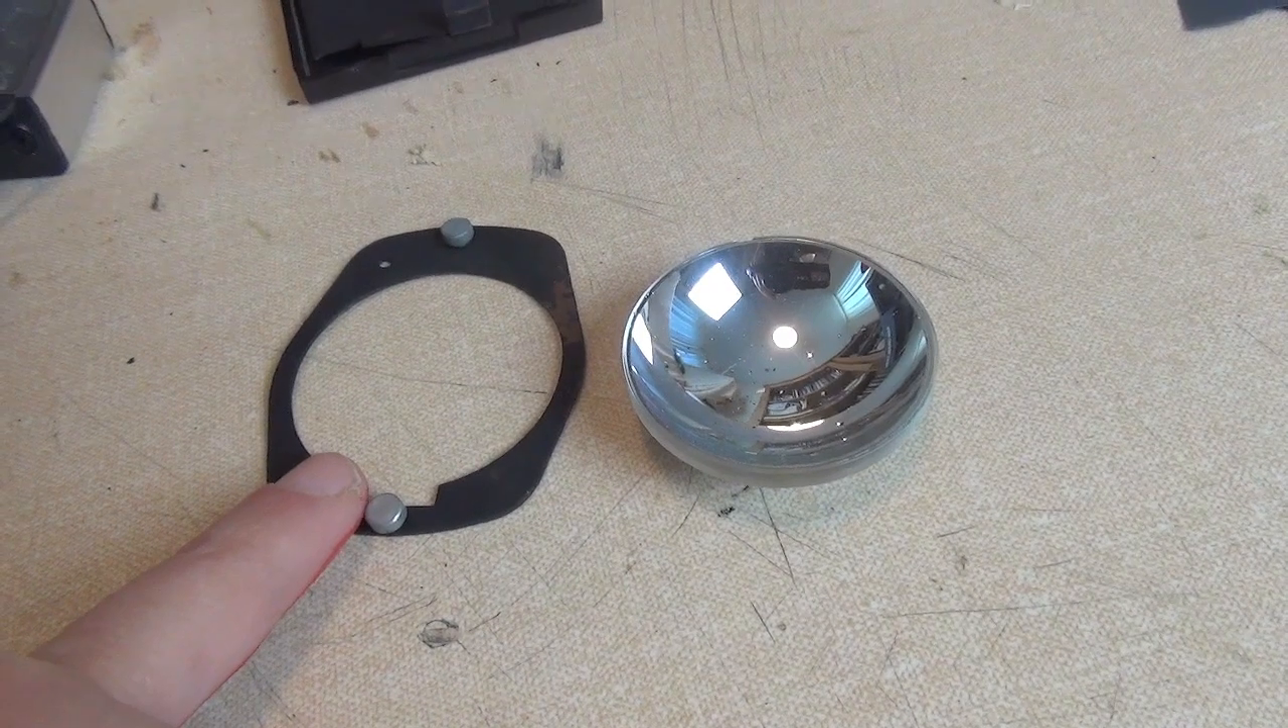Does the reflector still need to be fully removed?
No.